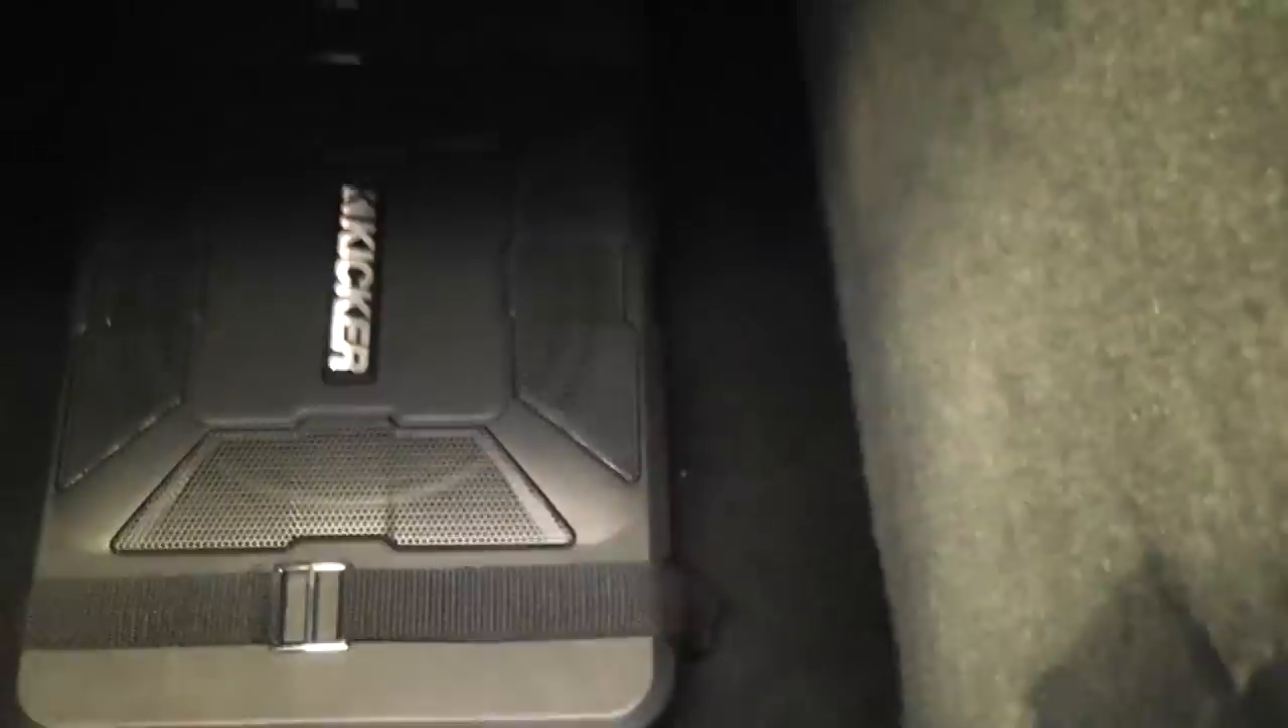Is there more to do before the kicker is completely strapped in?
No.